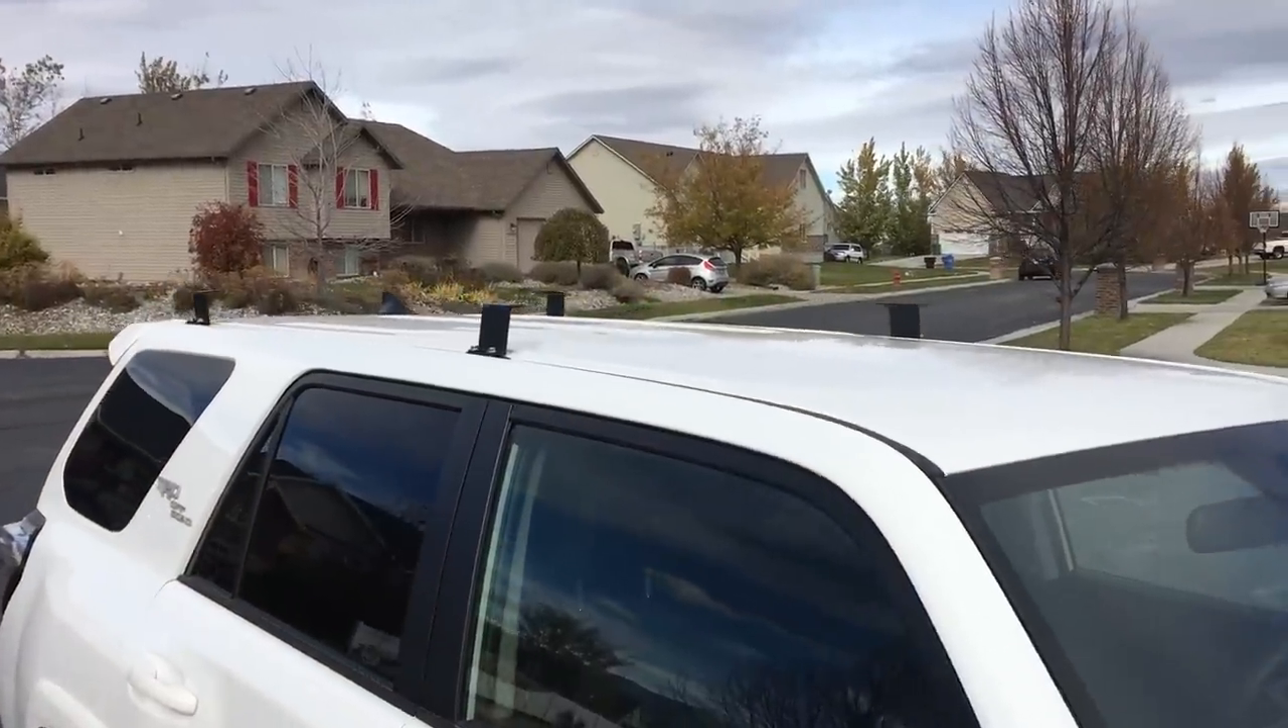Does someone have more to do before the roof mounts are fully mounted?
No.